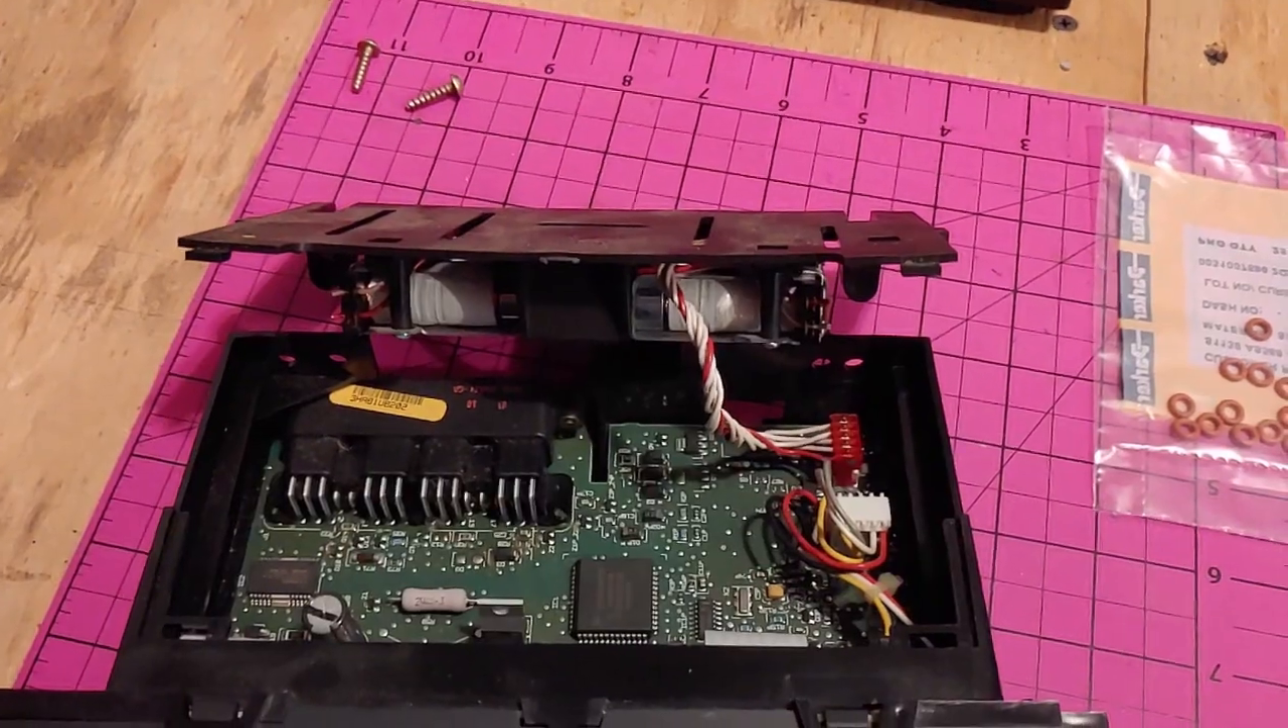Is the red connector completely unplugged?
No.